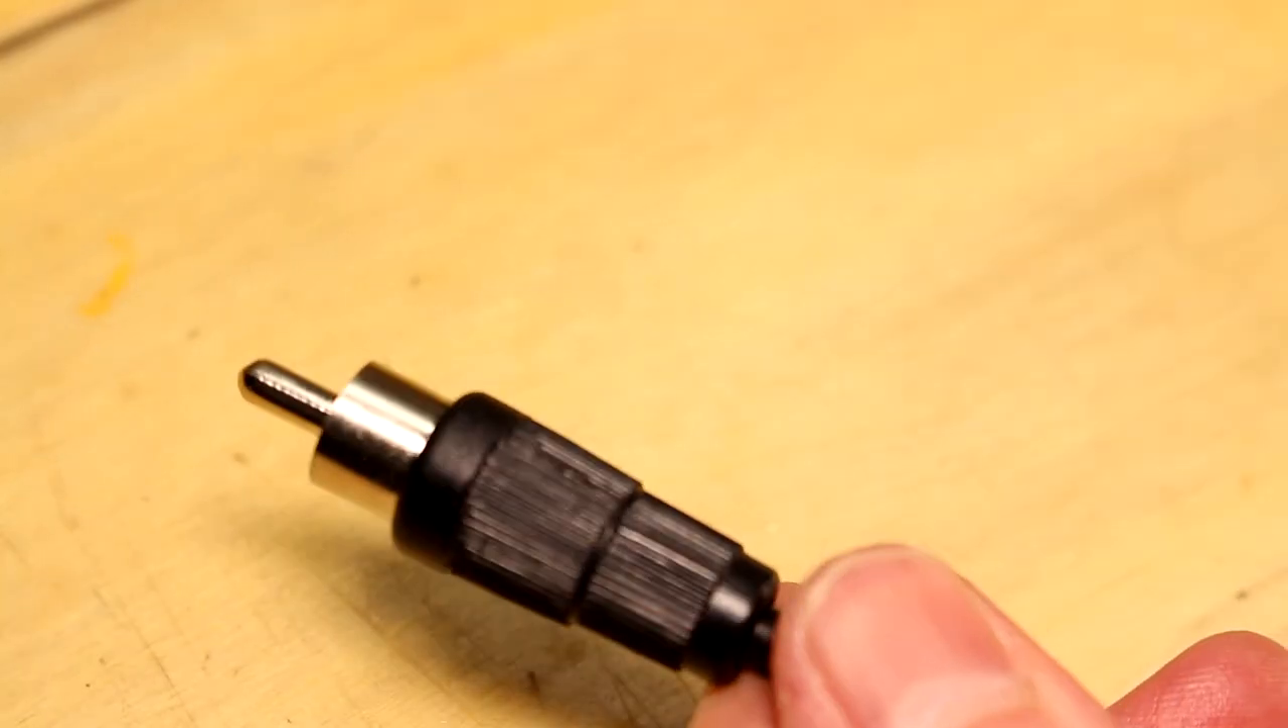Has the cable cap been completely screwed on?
Yes.